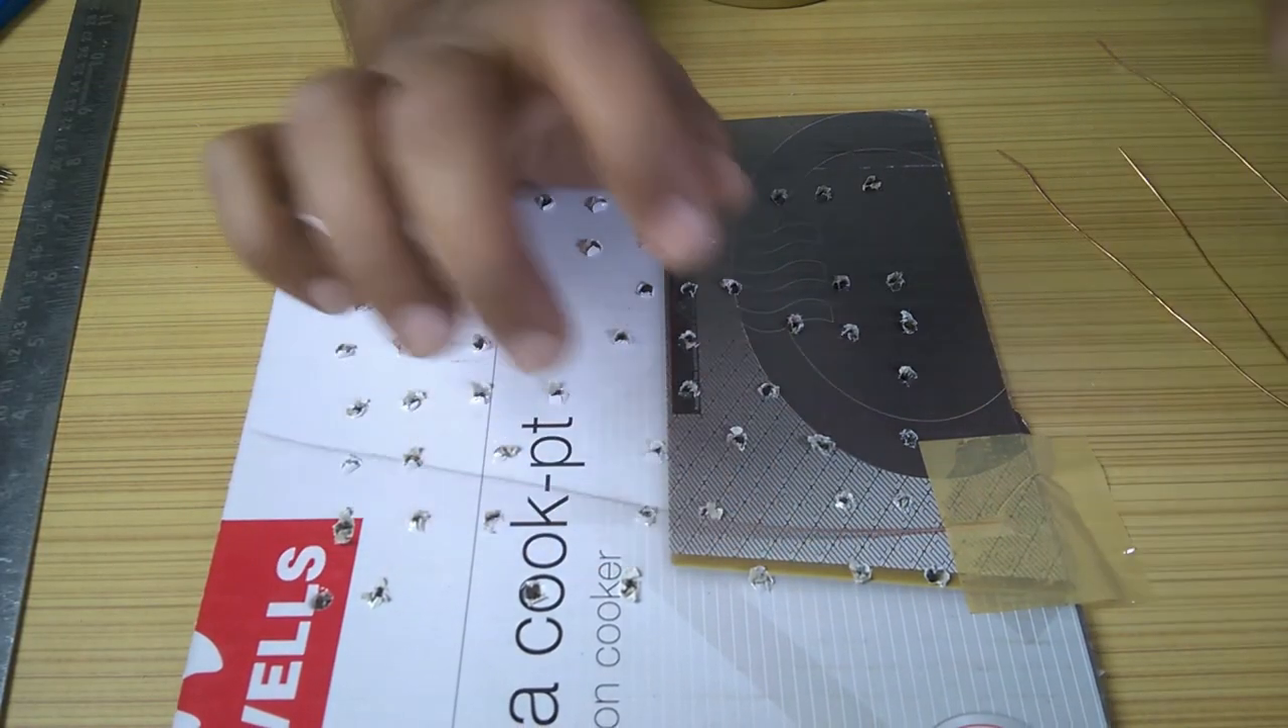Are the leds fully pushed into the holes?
No.